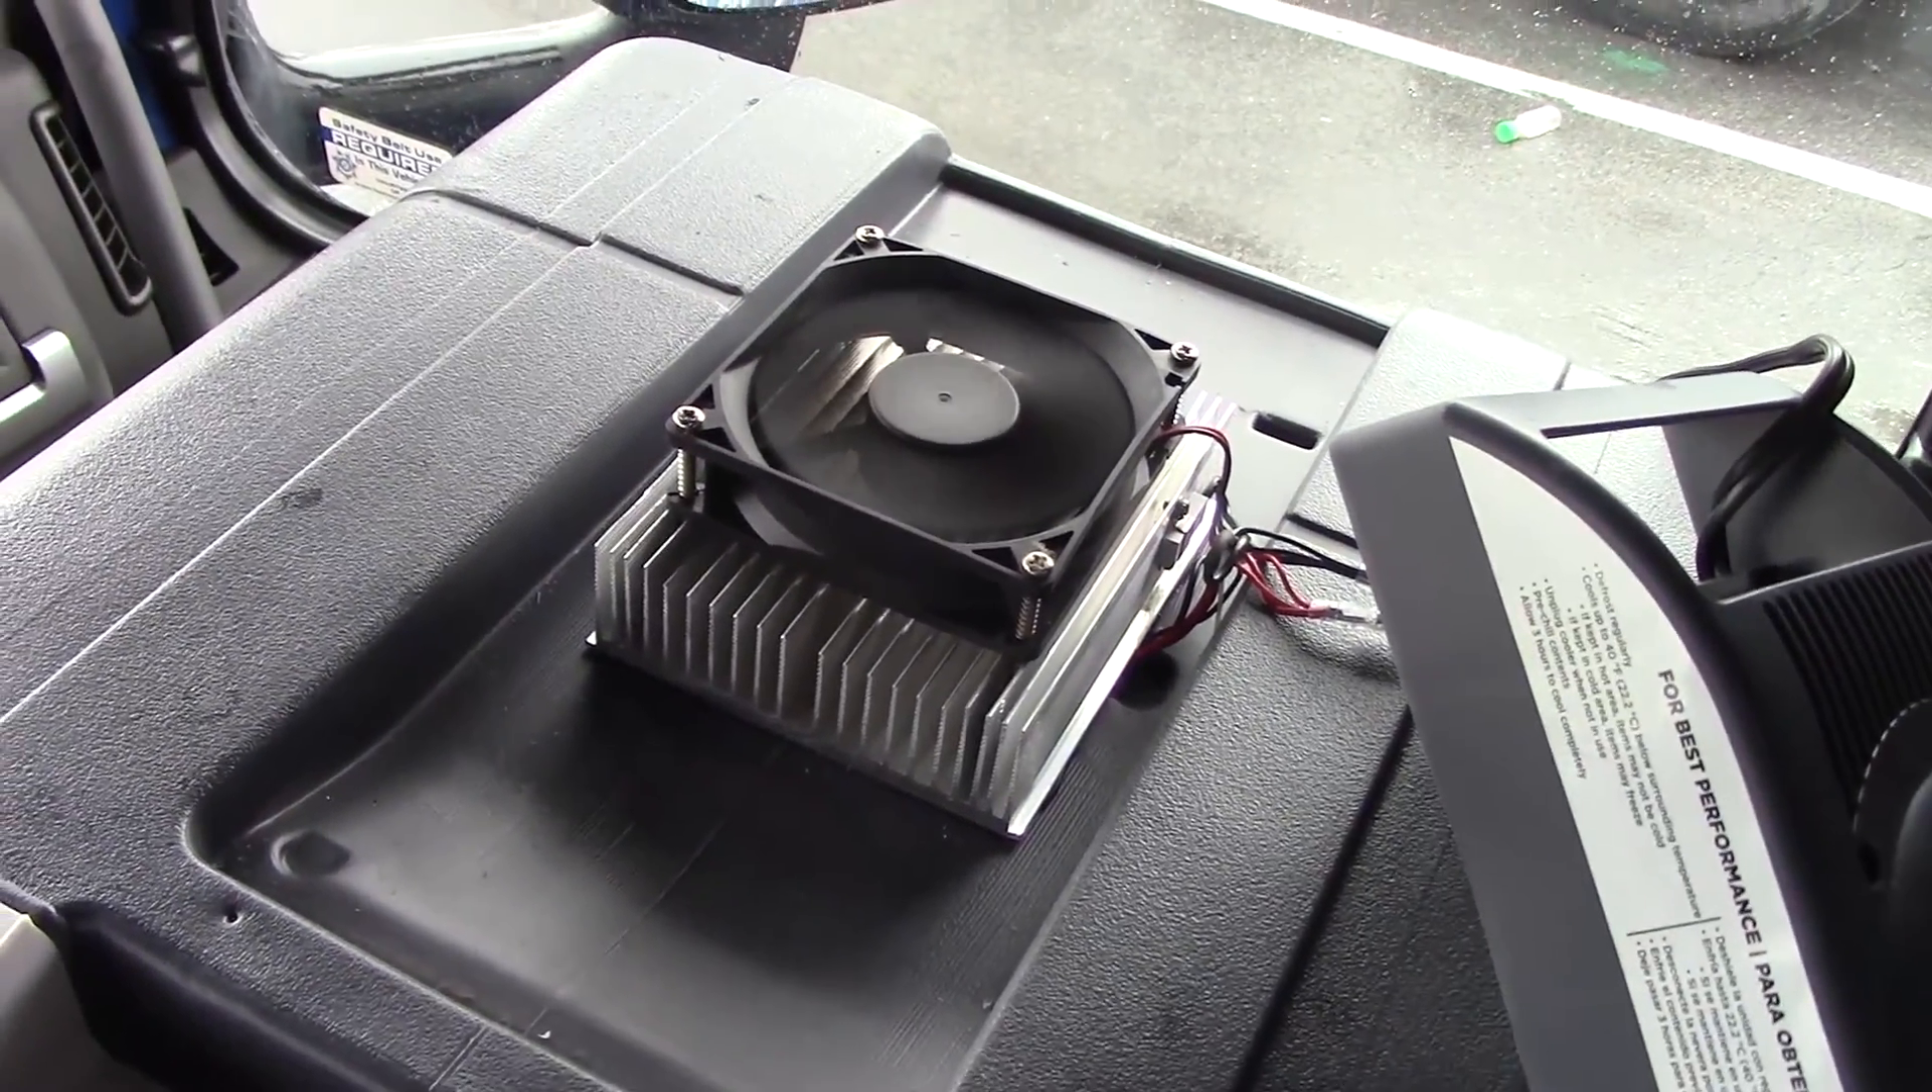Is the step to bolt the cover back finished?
No.